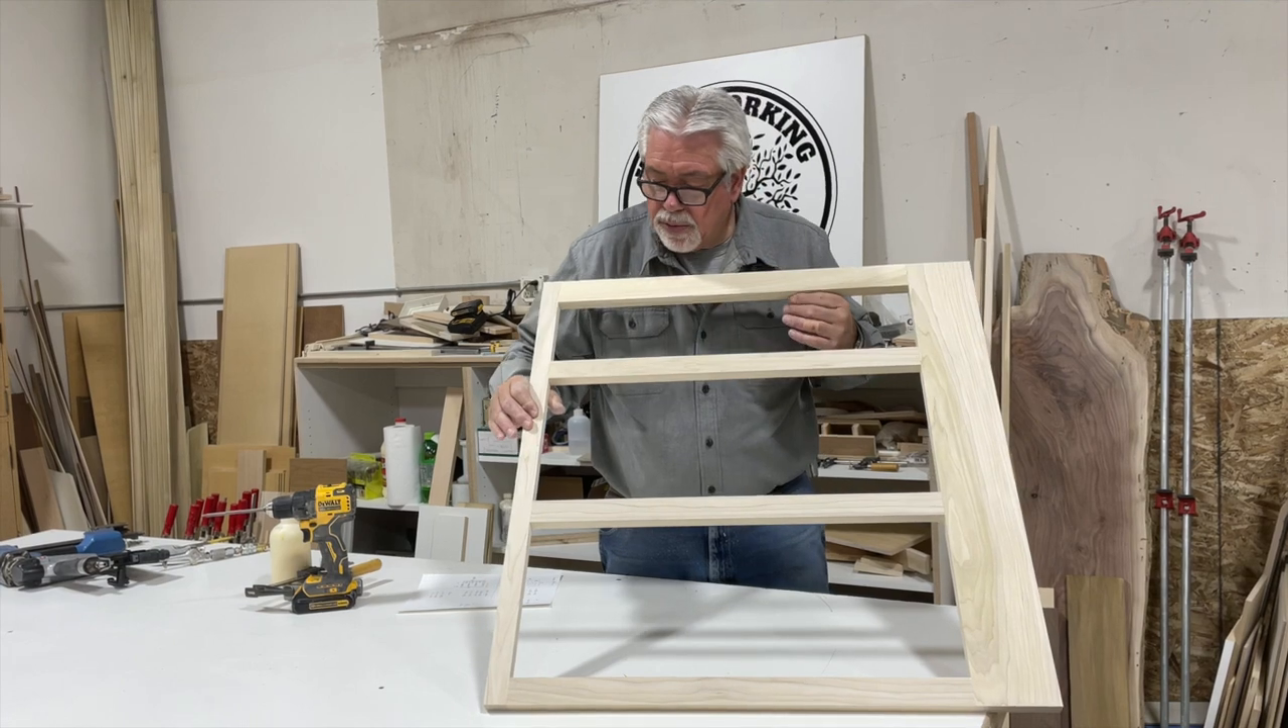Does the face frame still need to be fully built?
No.